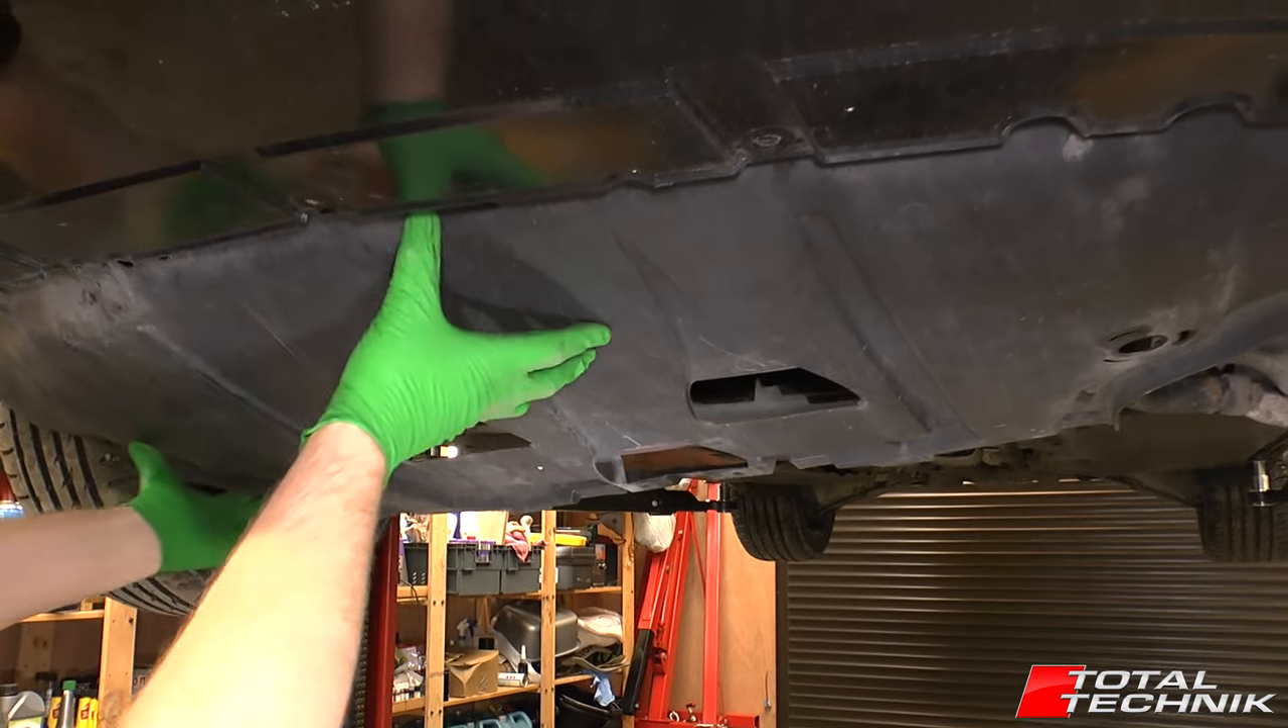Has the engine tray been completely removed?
No.